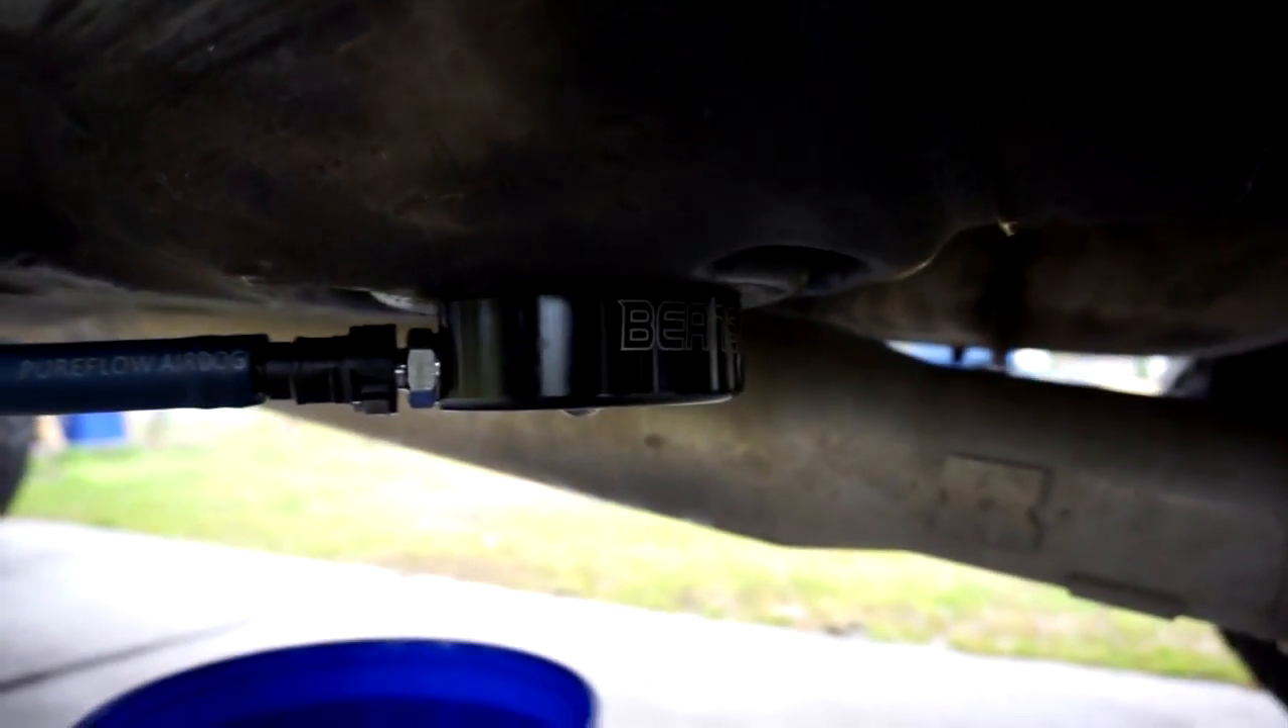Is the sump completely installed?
Yes.